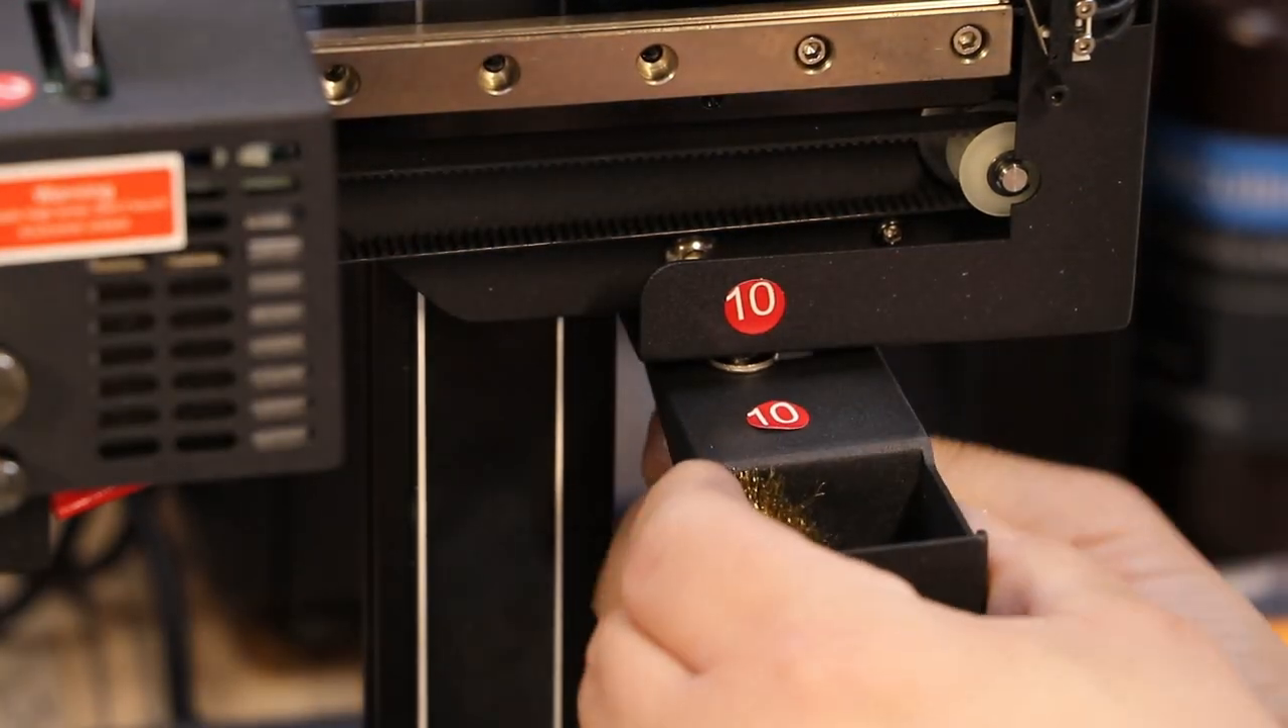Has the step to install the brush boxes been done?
No.